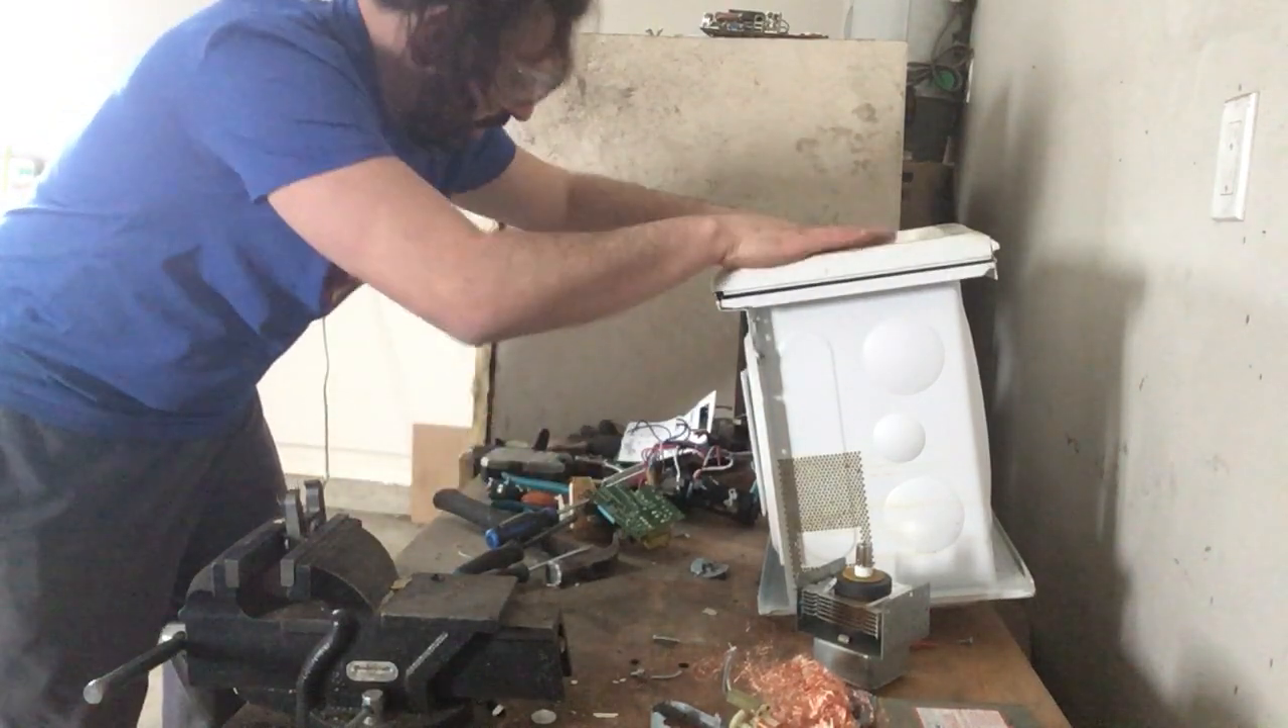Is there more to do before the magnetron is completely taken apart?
Yes.